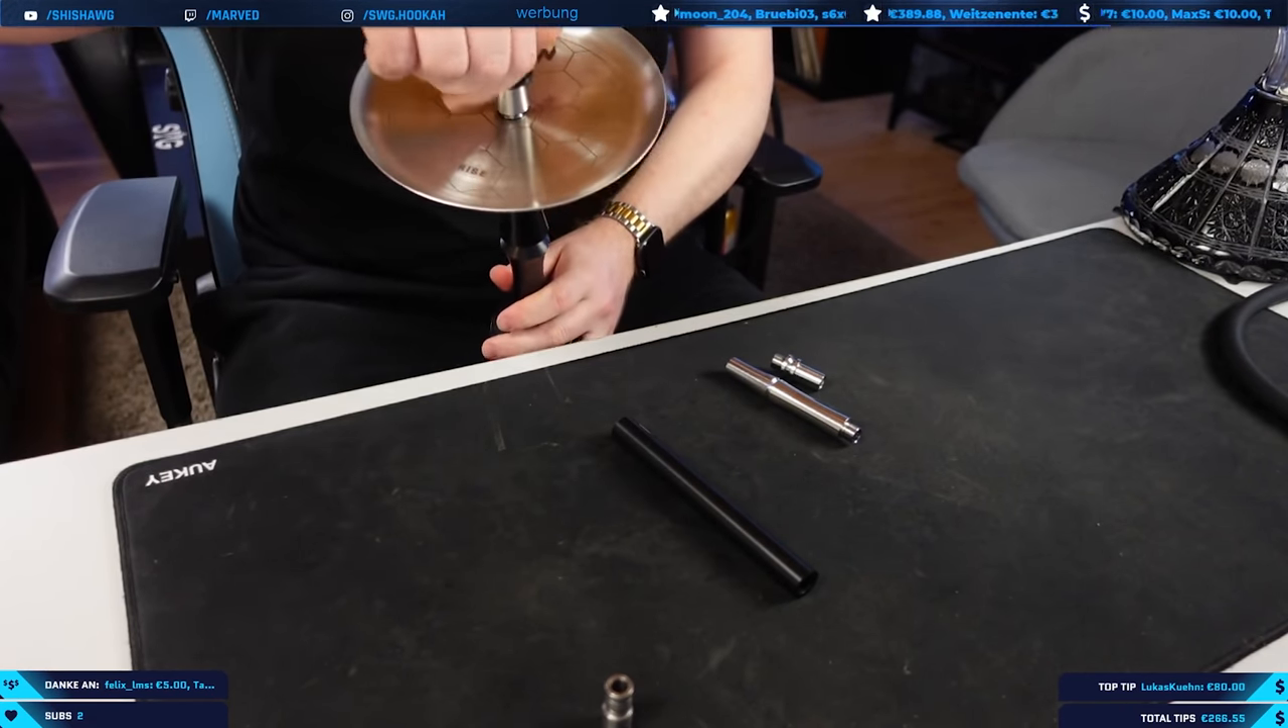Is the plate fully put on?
Yes.